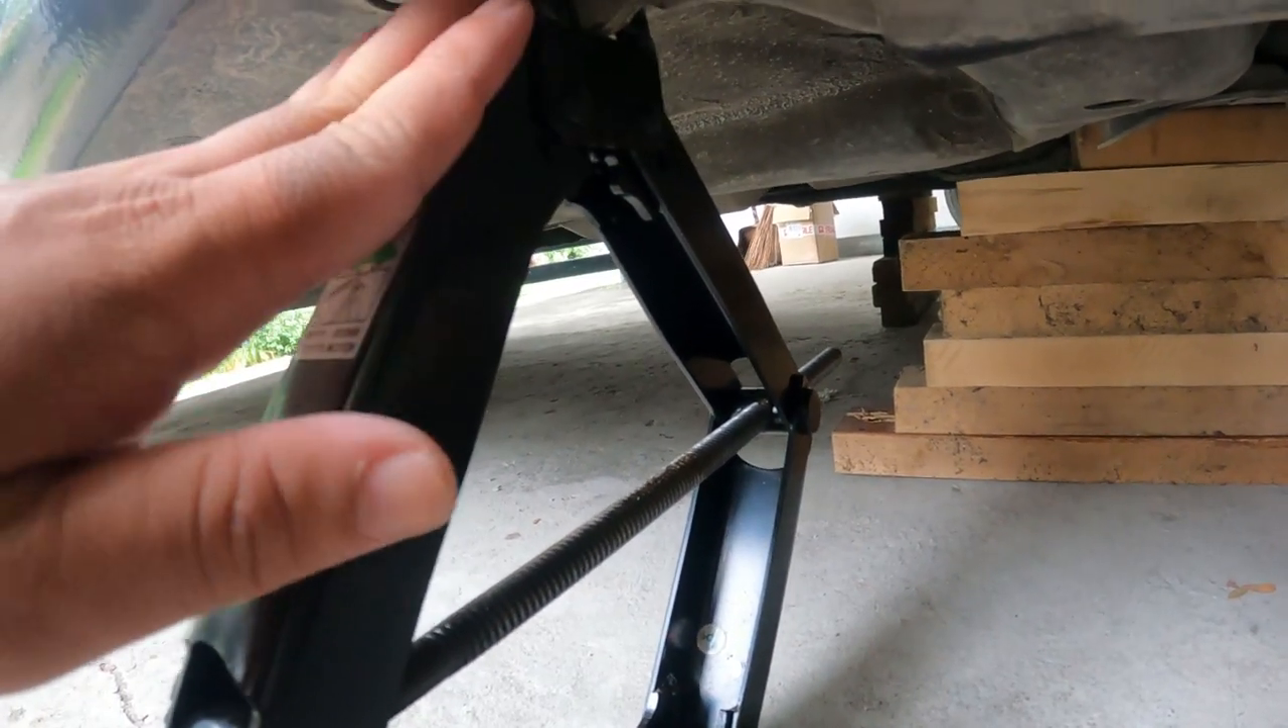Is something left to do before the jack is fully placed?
No.